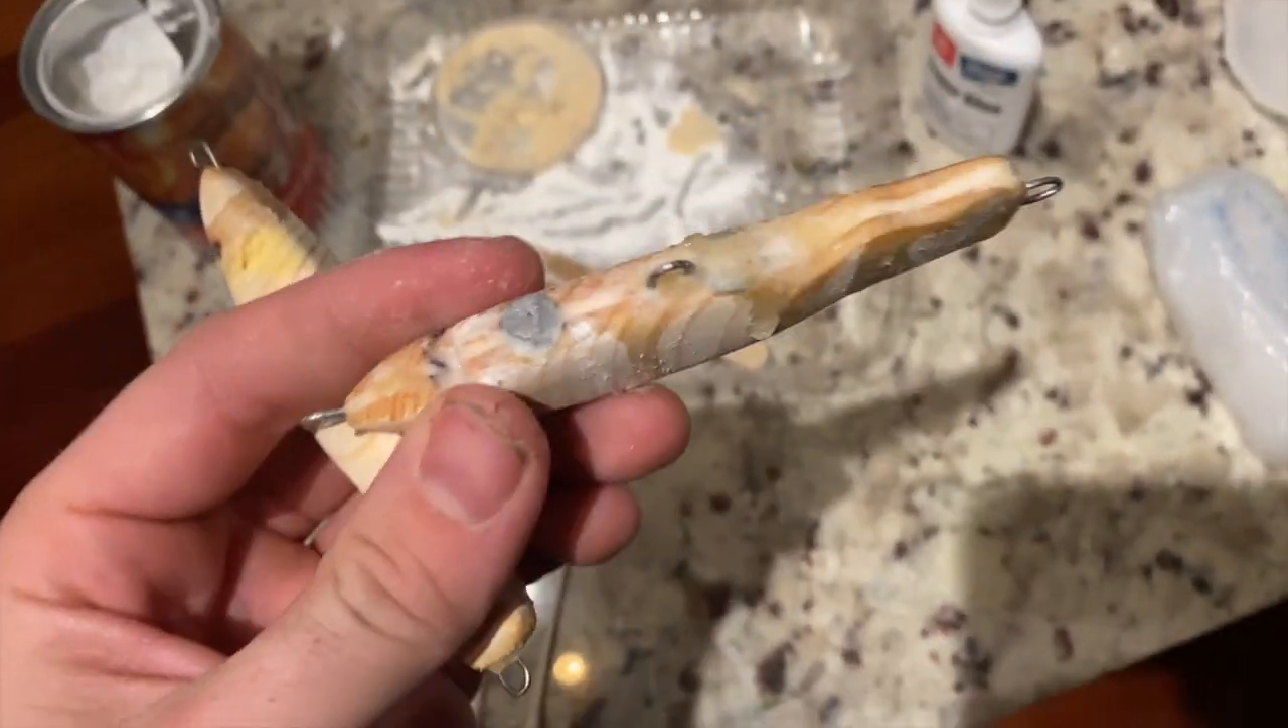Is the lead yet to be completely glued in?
No.